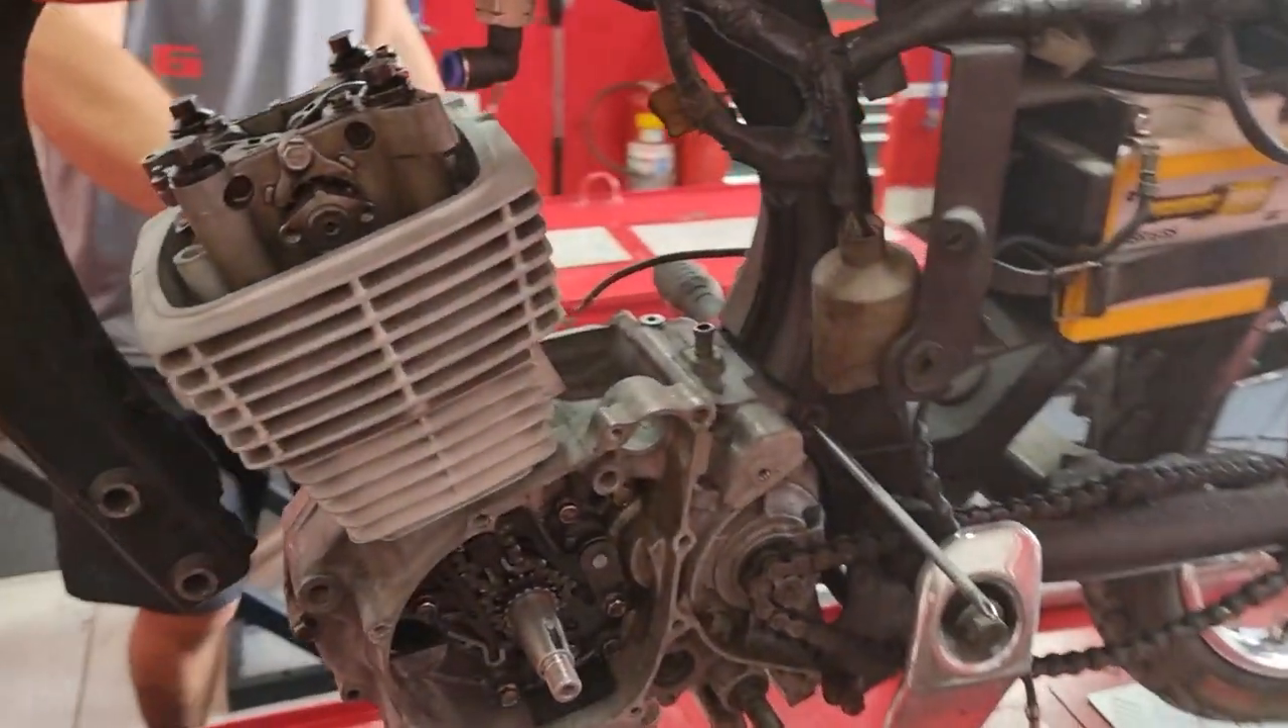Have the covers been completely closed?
No.